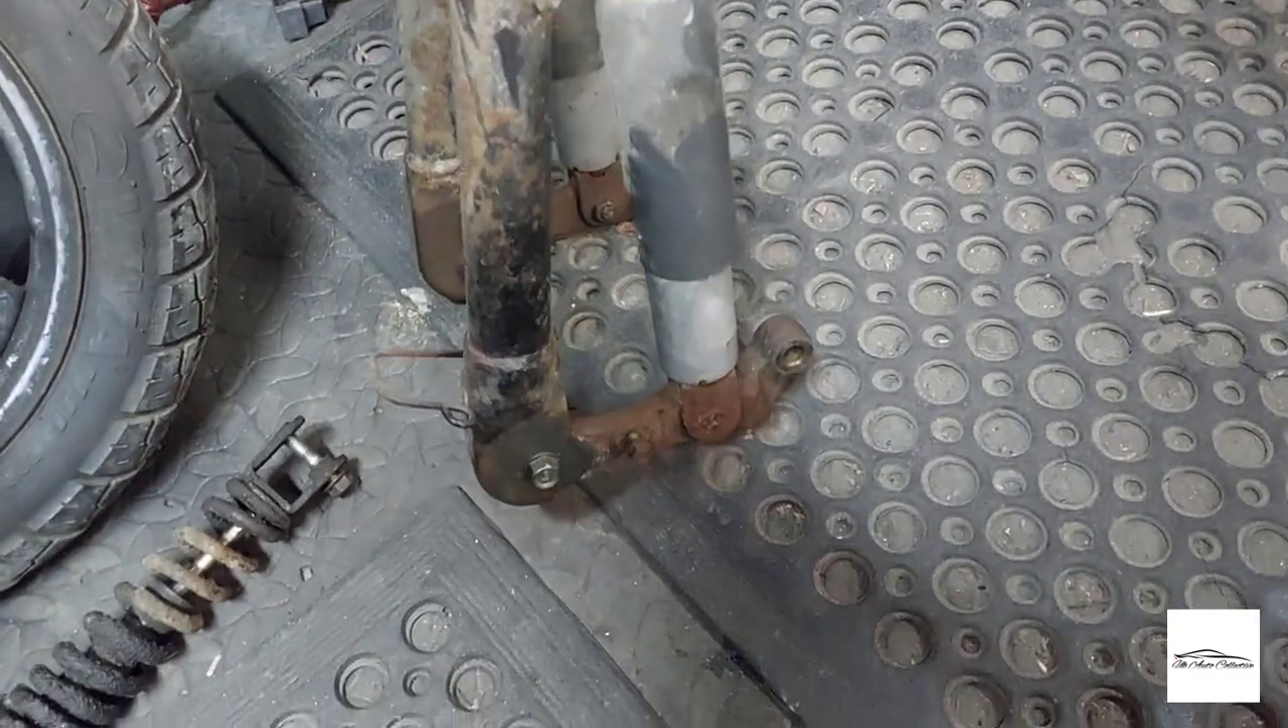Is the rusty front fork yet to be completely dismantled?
Yes.